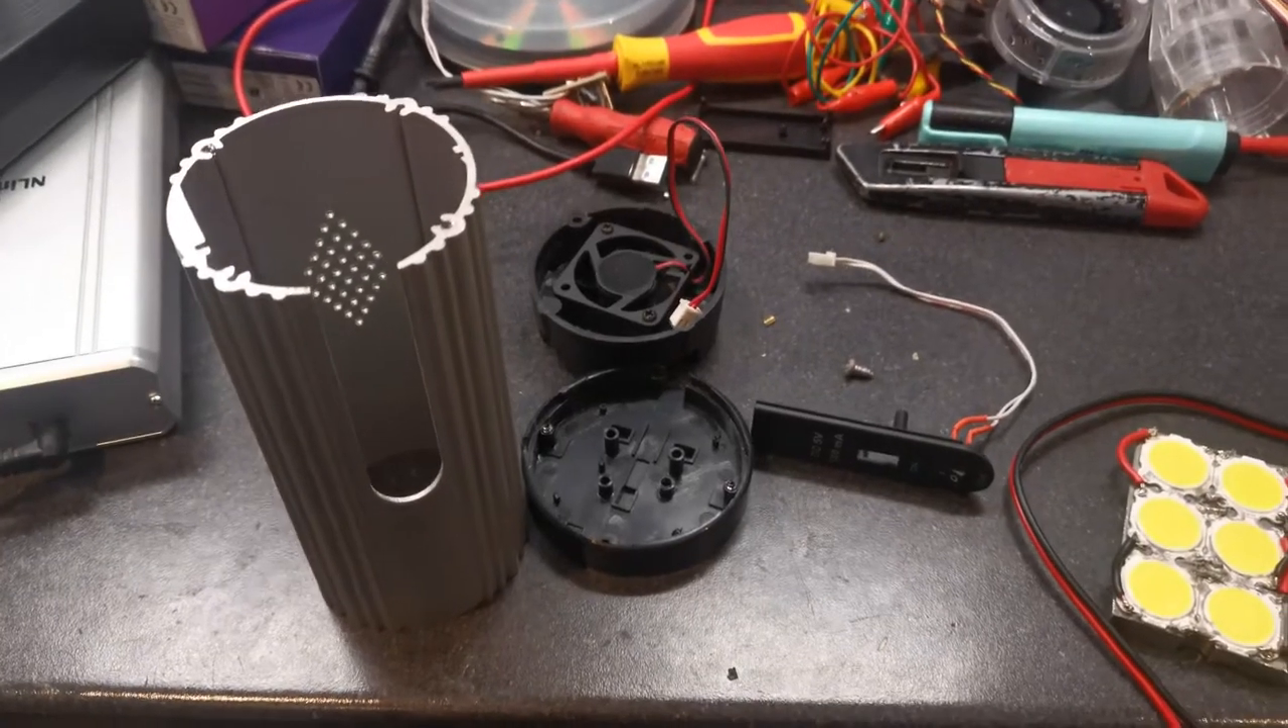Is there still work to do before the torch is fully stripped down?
No.